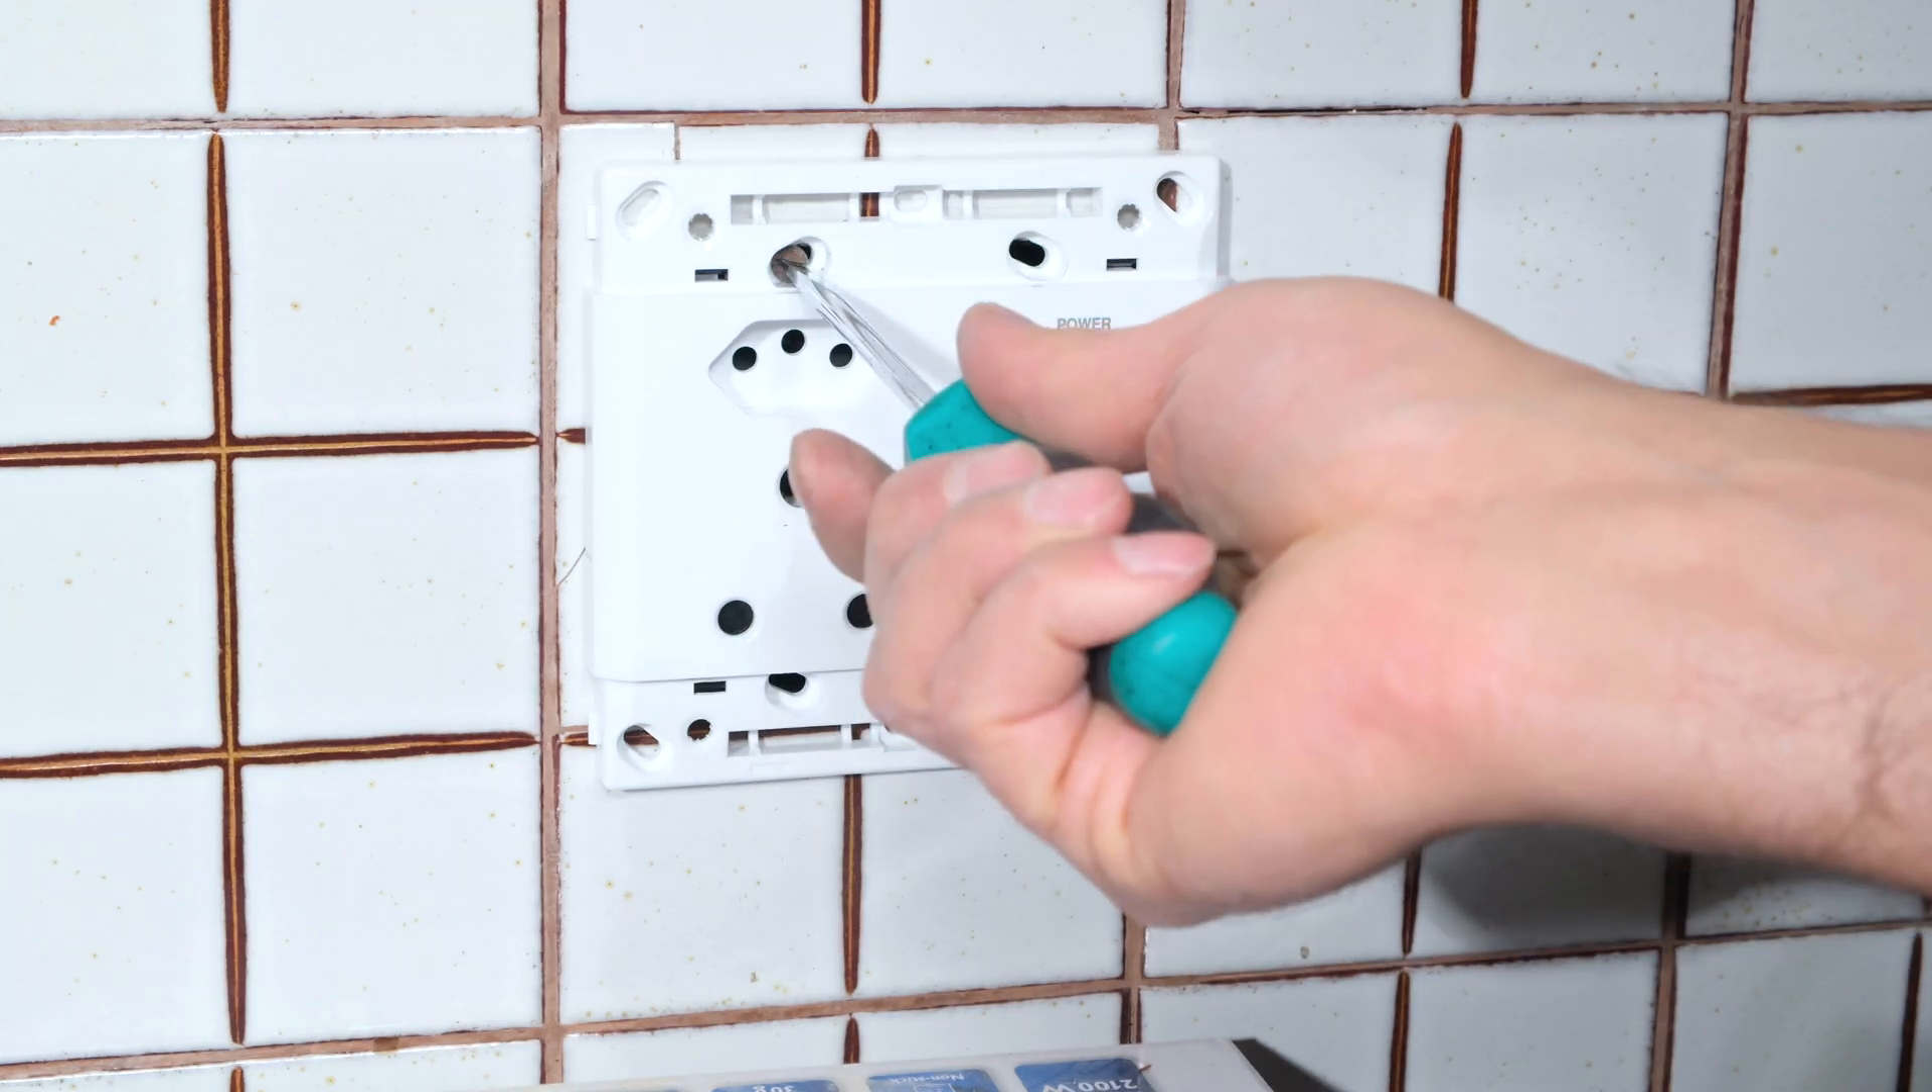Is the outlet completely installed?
No.